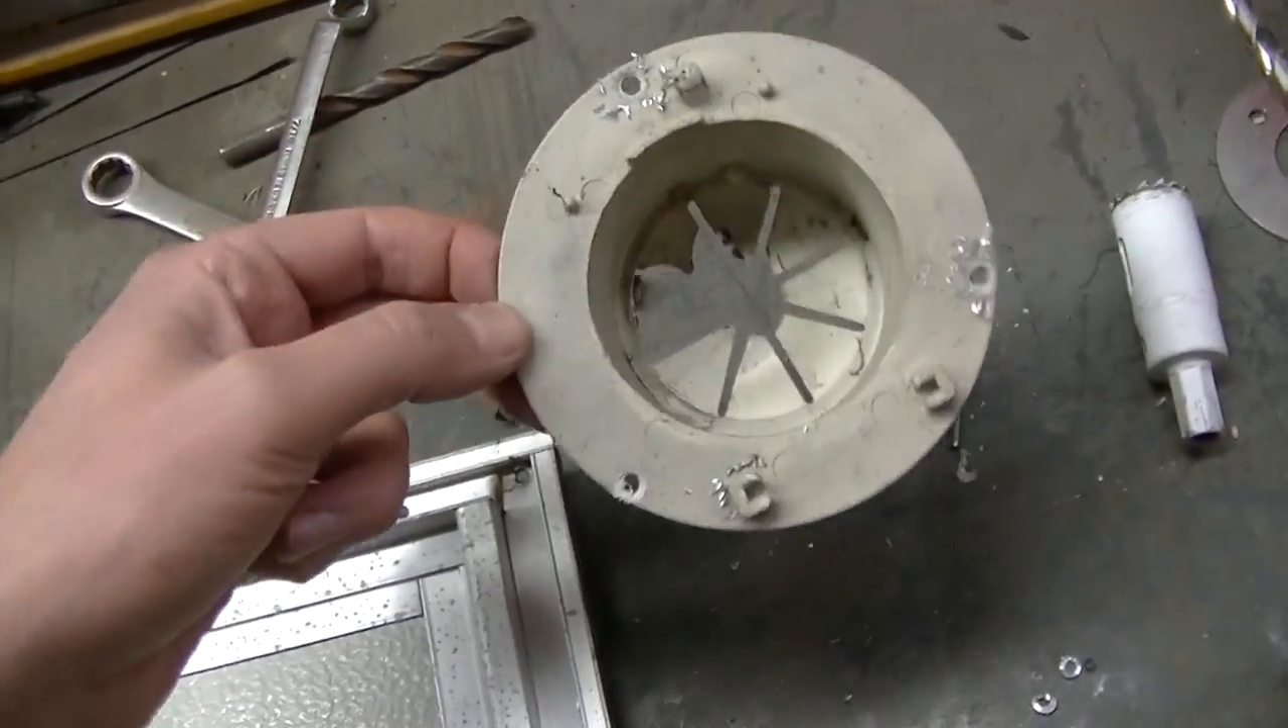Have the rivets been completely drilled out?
Yes.